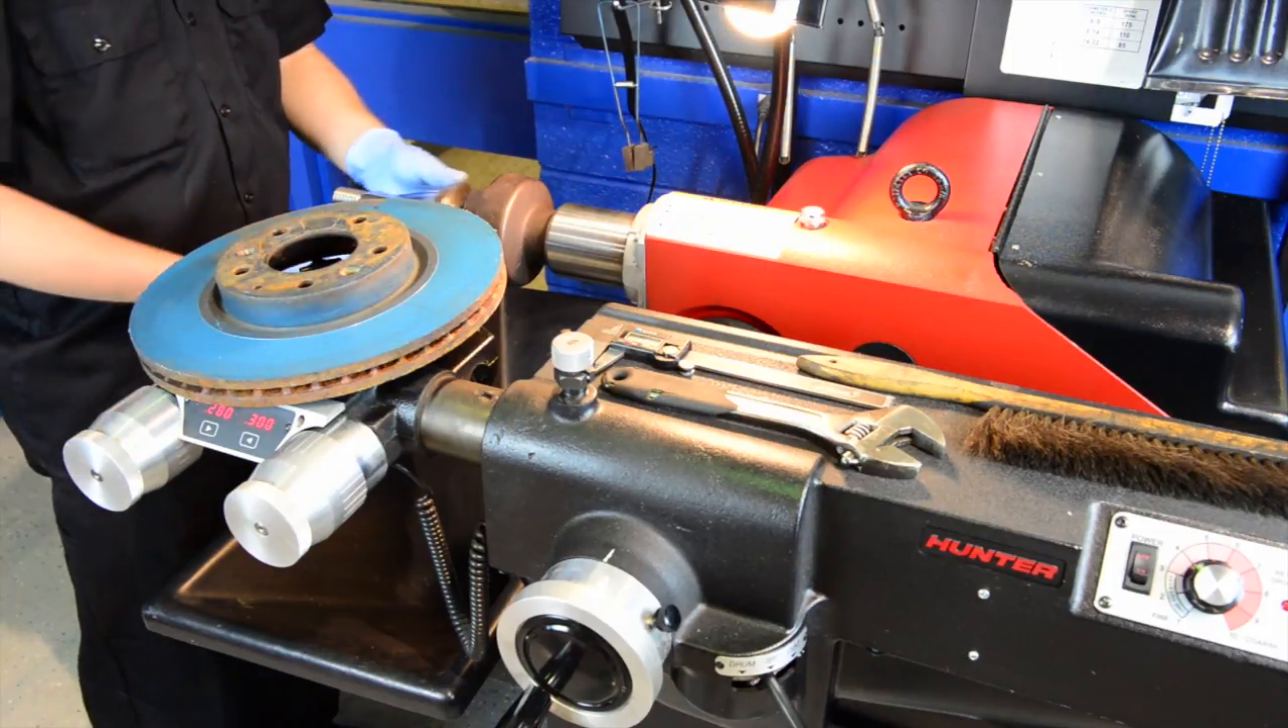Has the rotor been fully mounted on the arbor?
No.